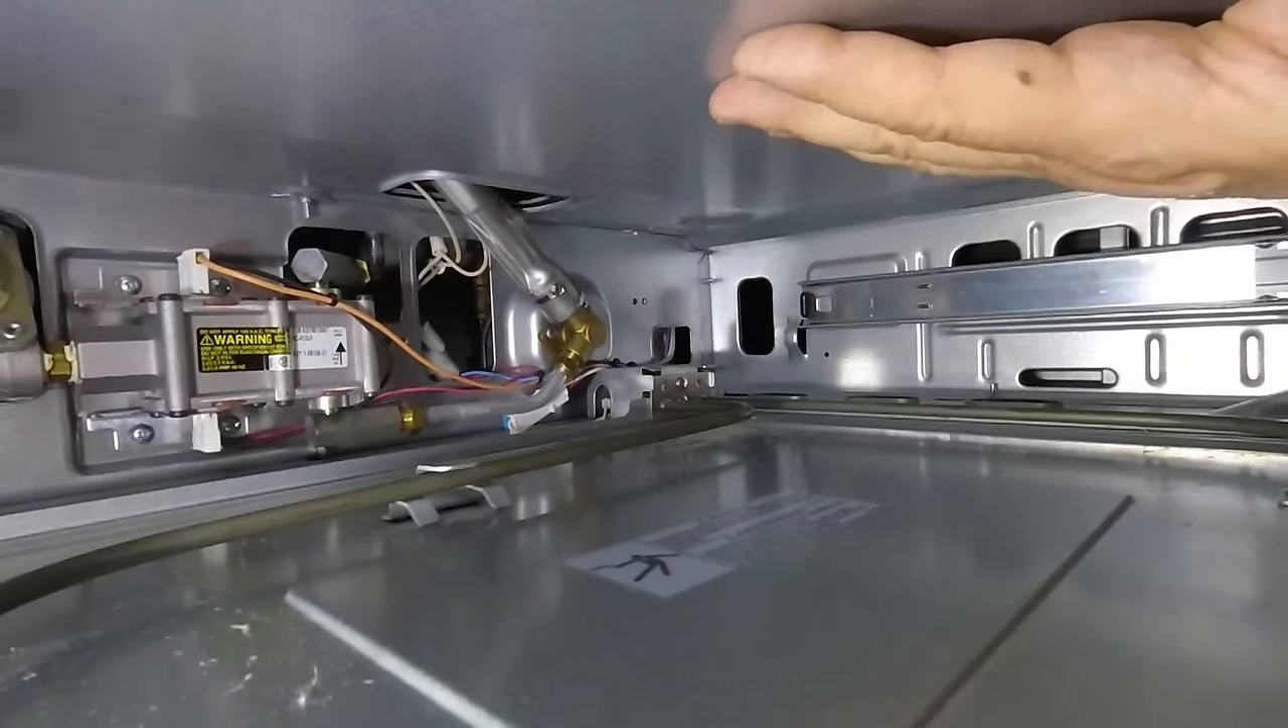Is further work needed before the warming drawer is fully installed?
Yes.